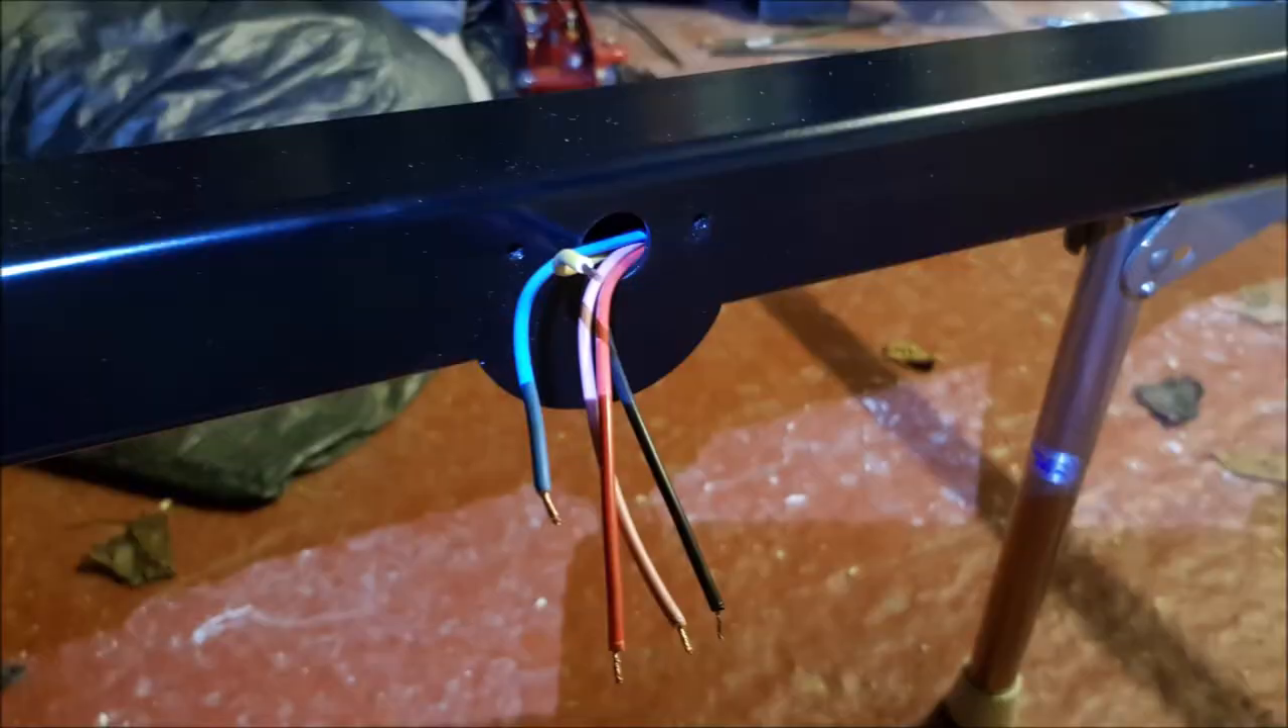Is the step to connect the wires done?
No.